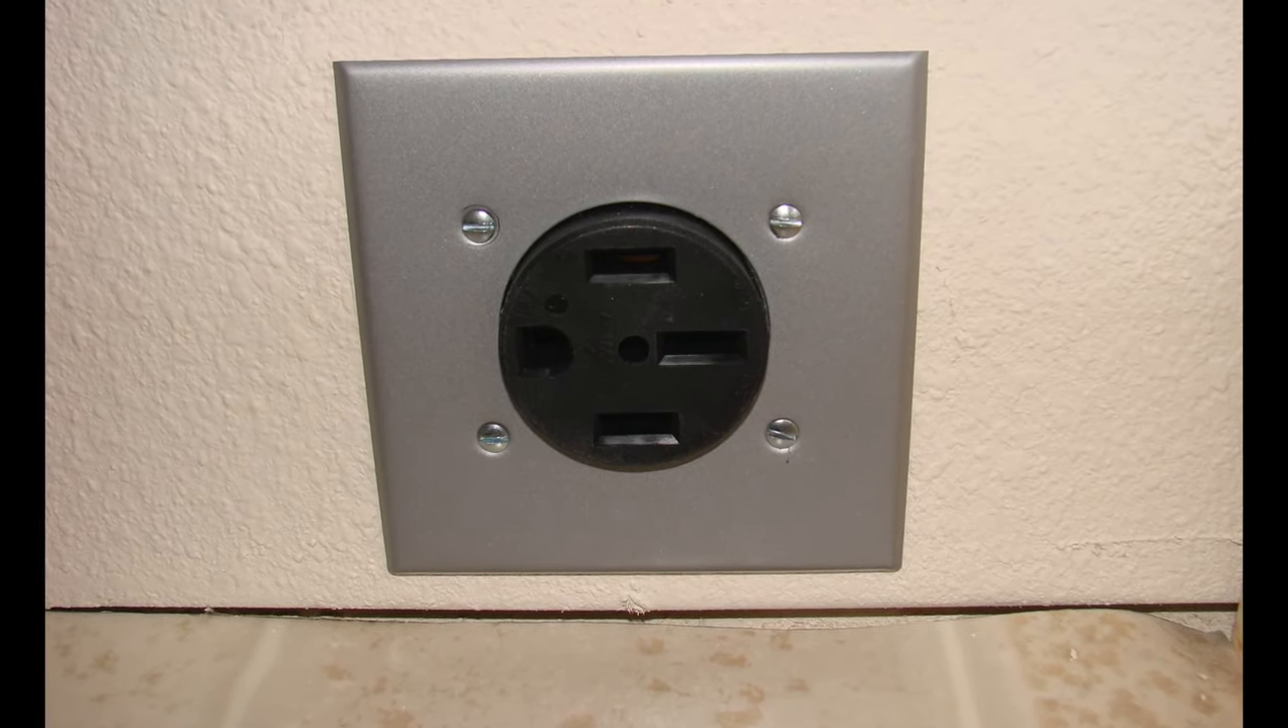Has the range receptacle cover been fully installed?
Yes.